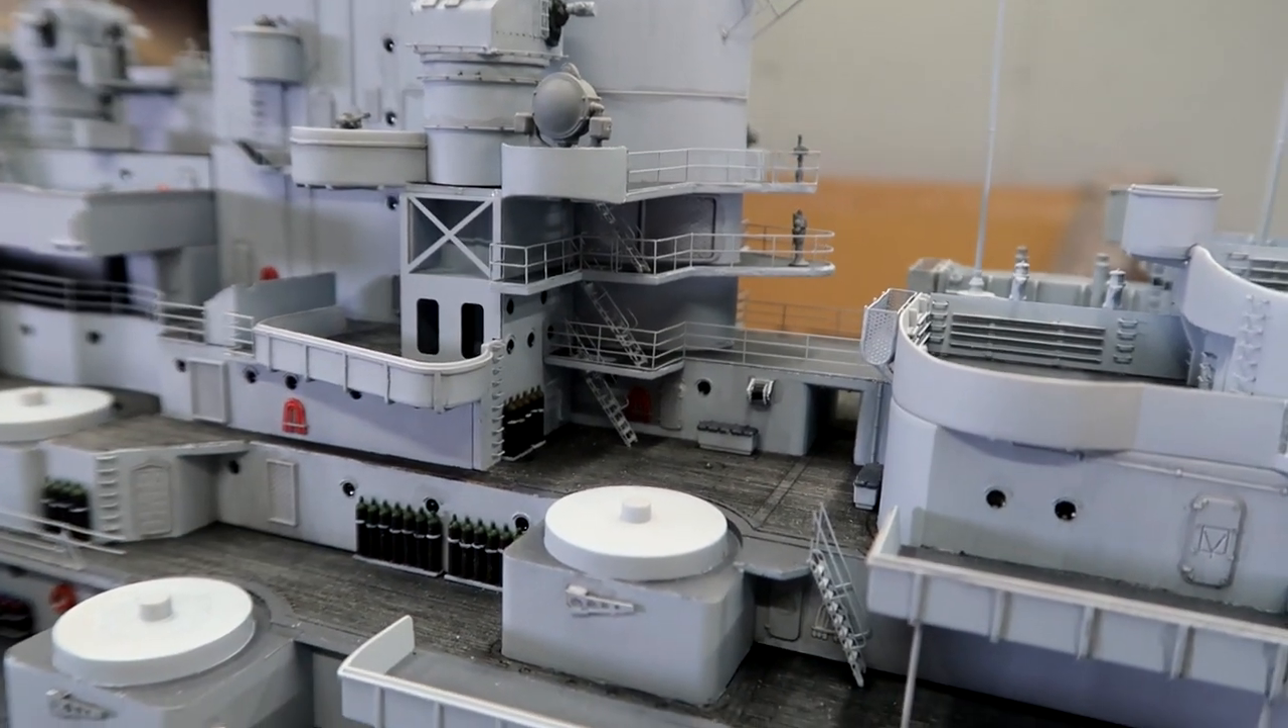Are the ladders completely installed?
Yes.